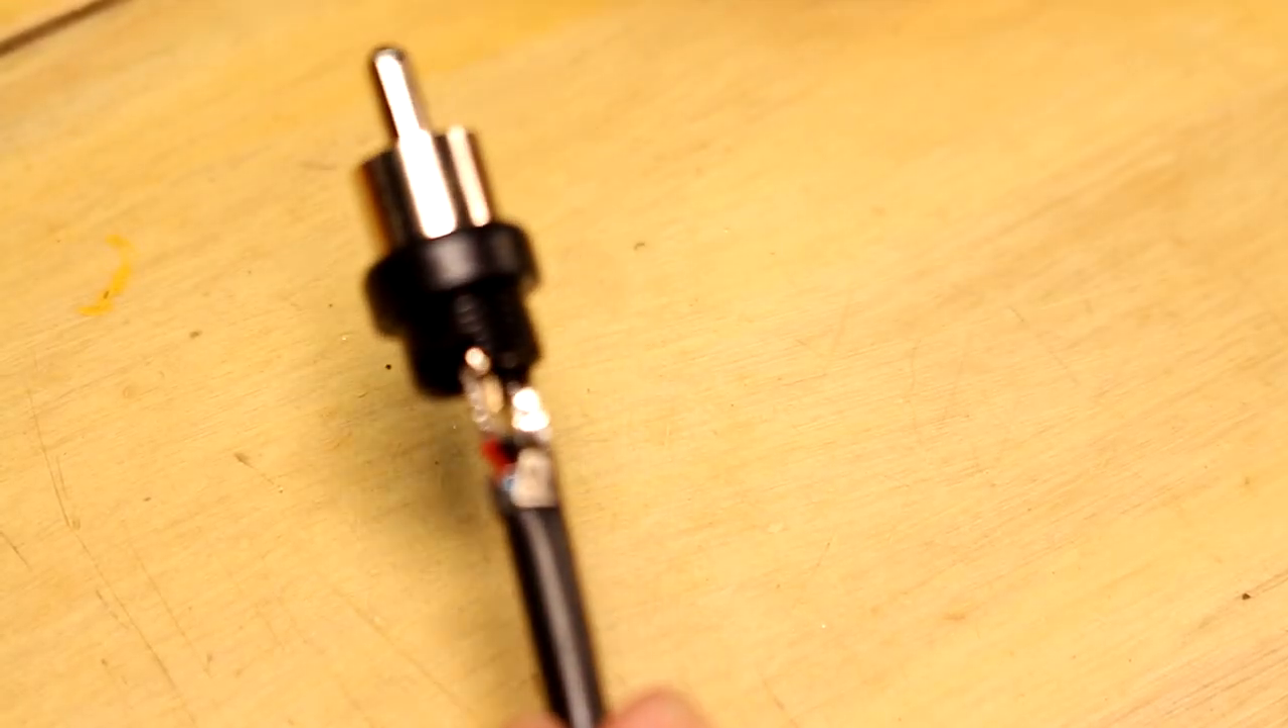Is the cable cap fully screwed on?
No.